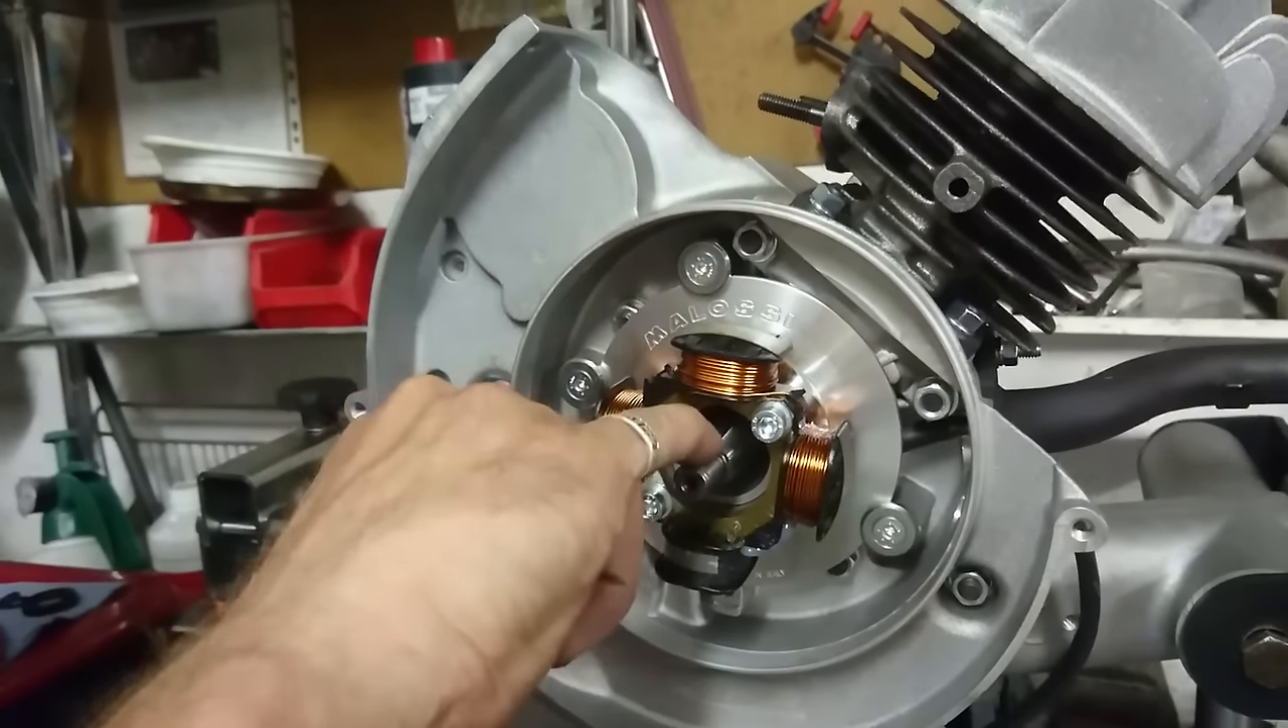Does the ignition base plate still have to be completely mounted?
No.